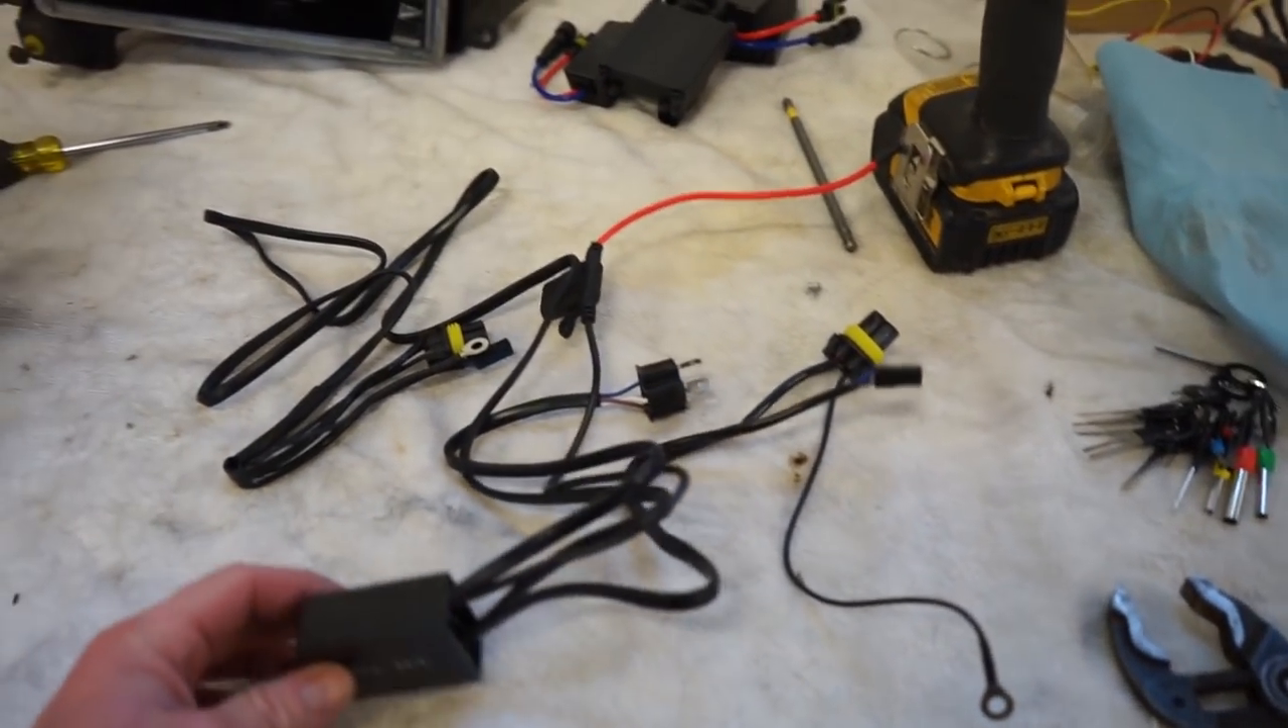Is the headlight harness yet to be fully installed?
Yes.